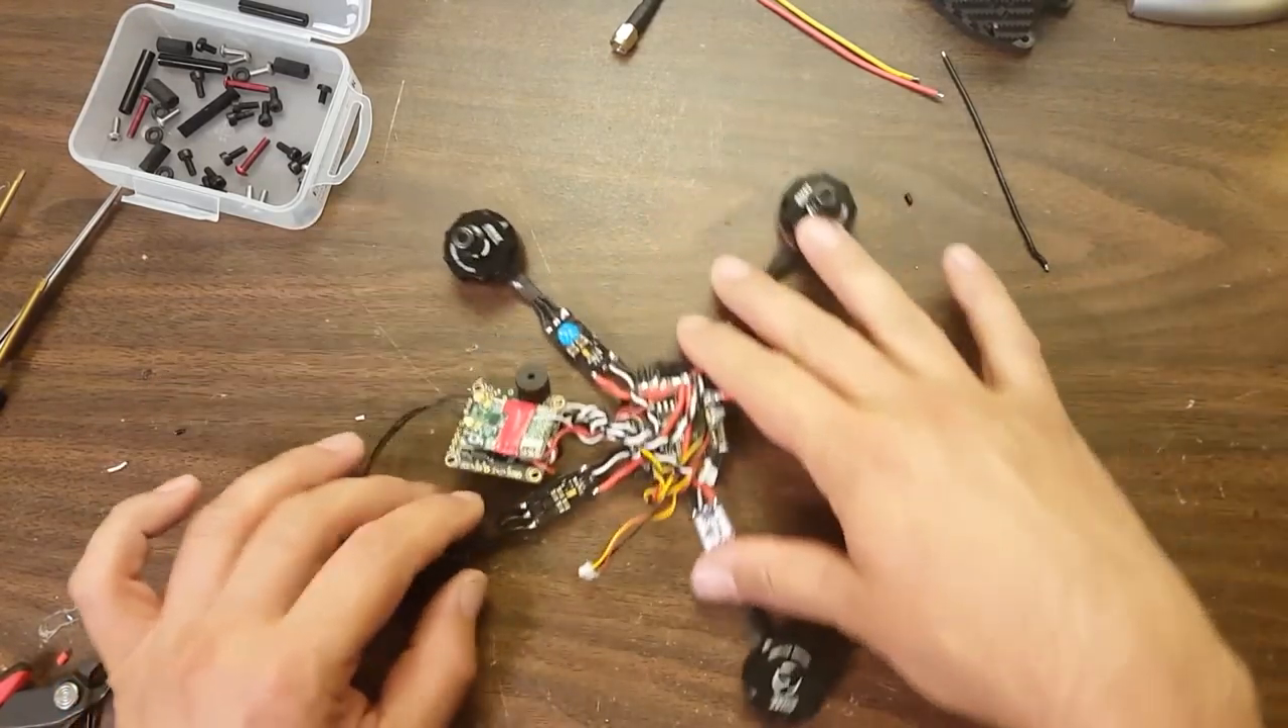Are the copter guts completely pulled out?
Yes.